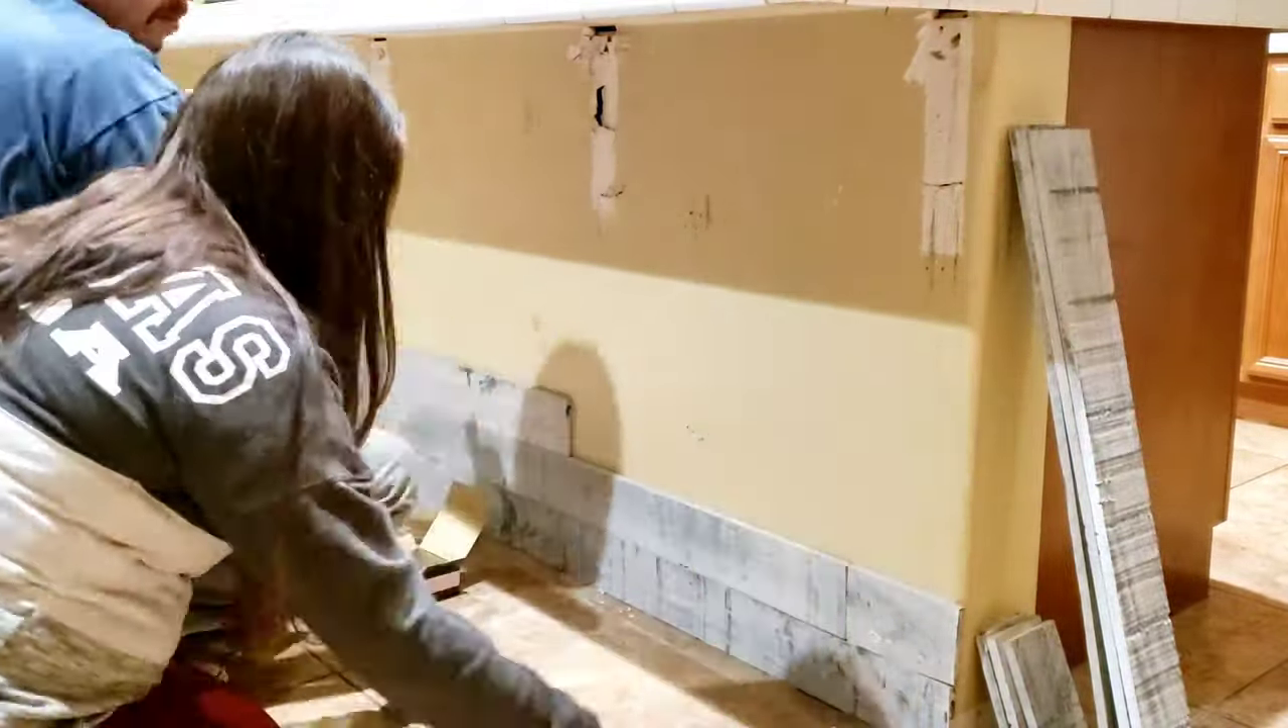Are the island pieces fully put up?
No.